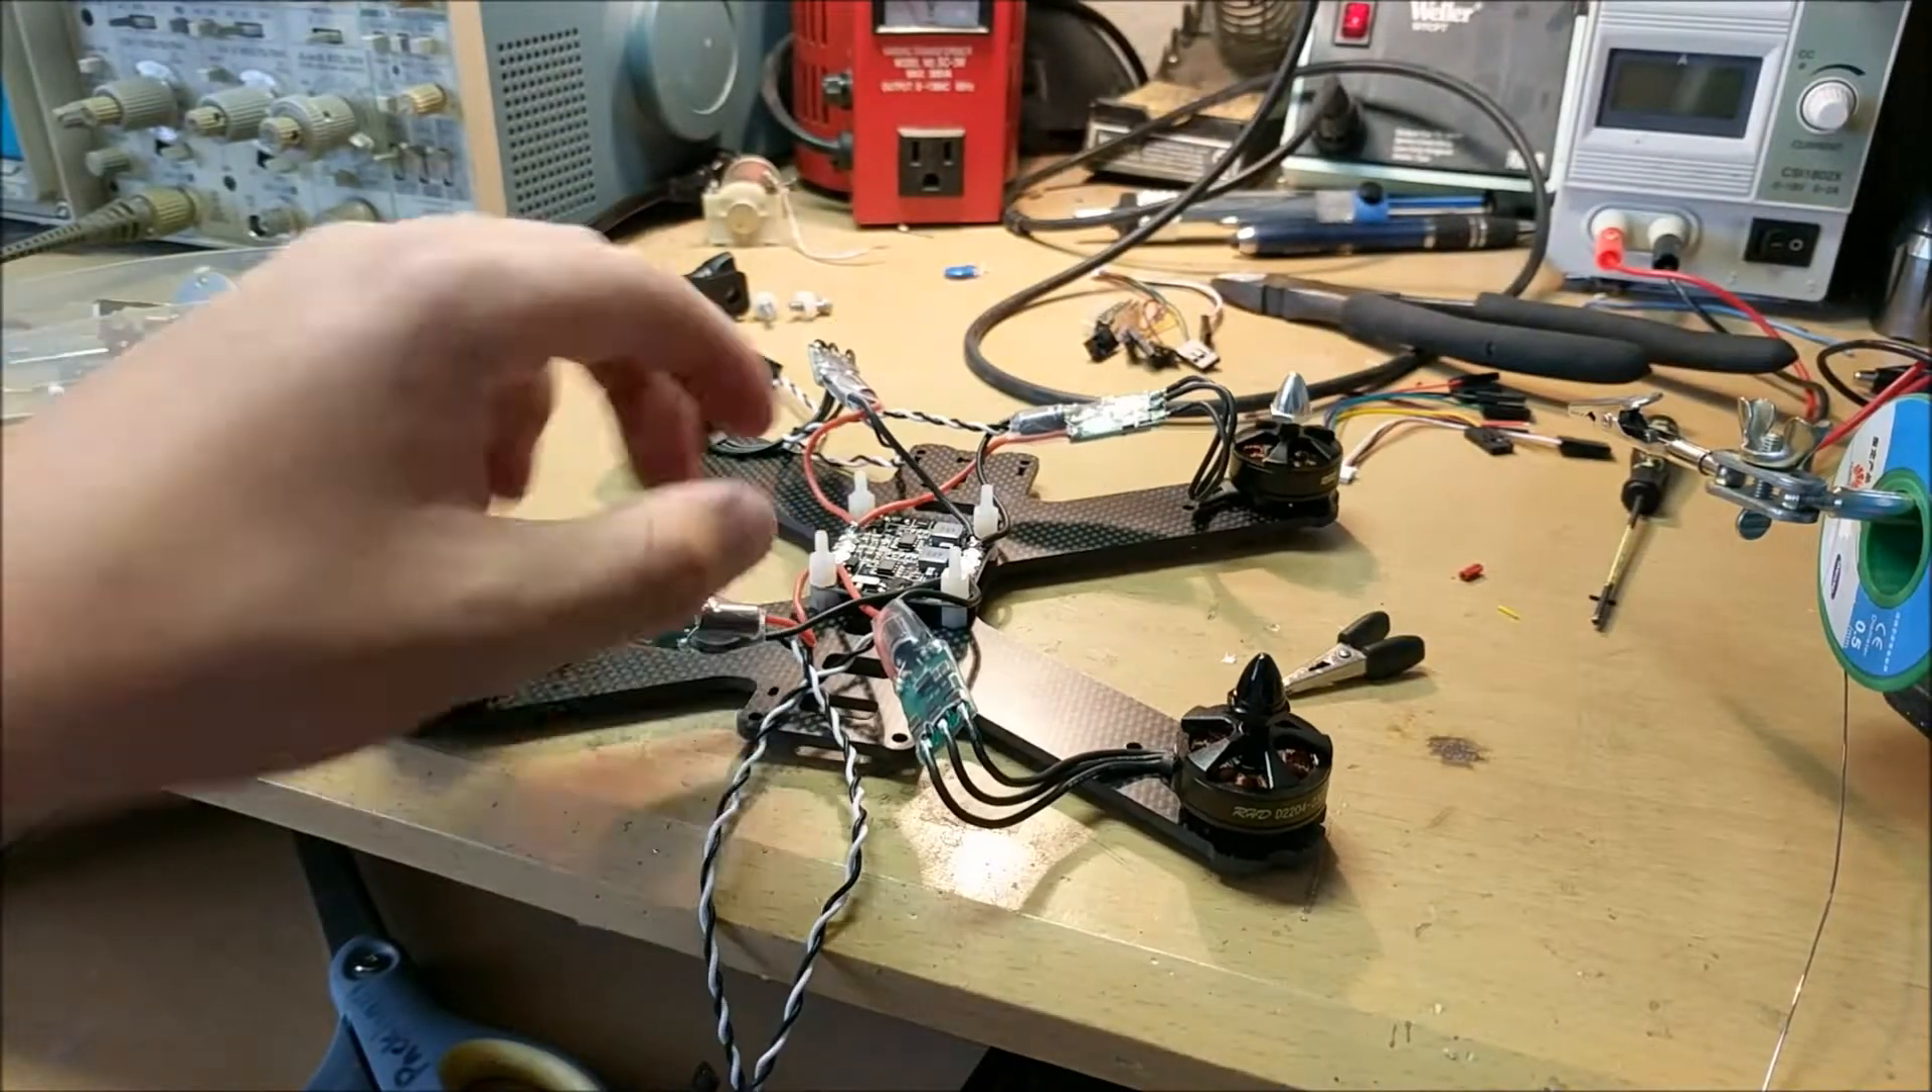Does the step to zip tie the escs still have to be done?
Yes.